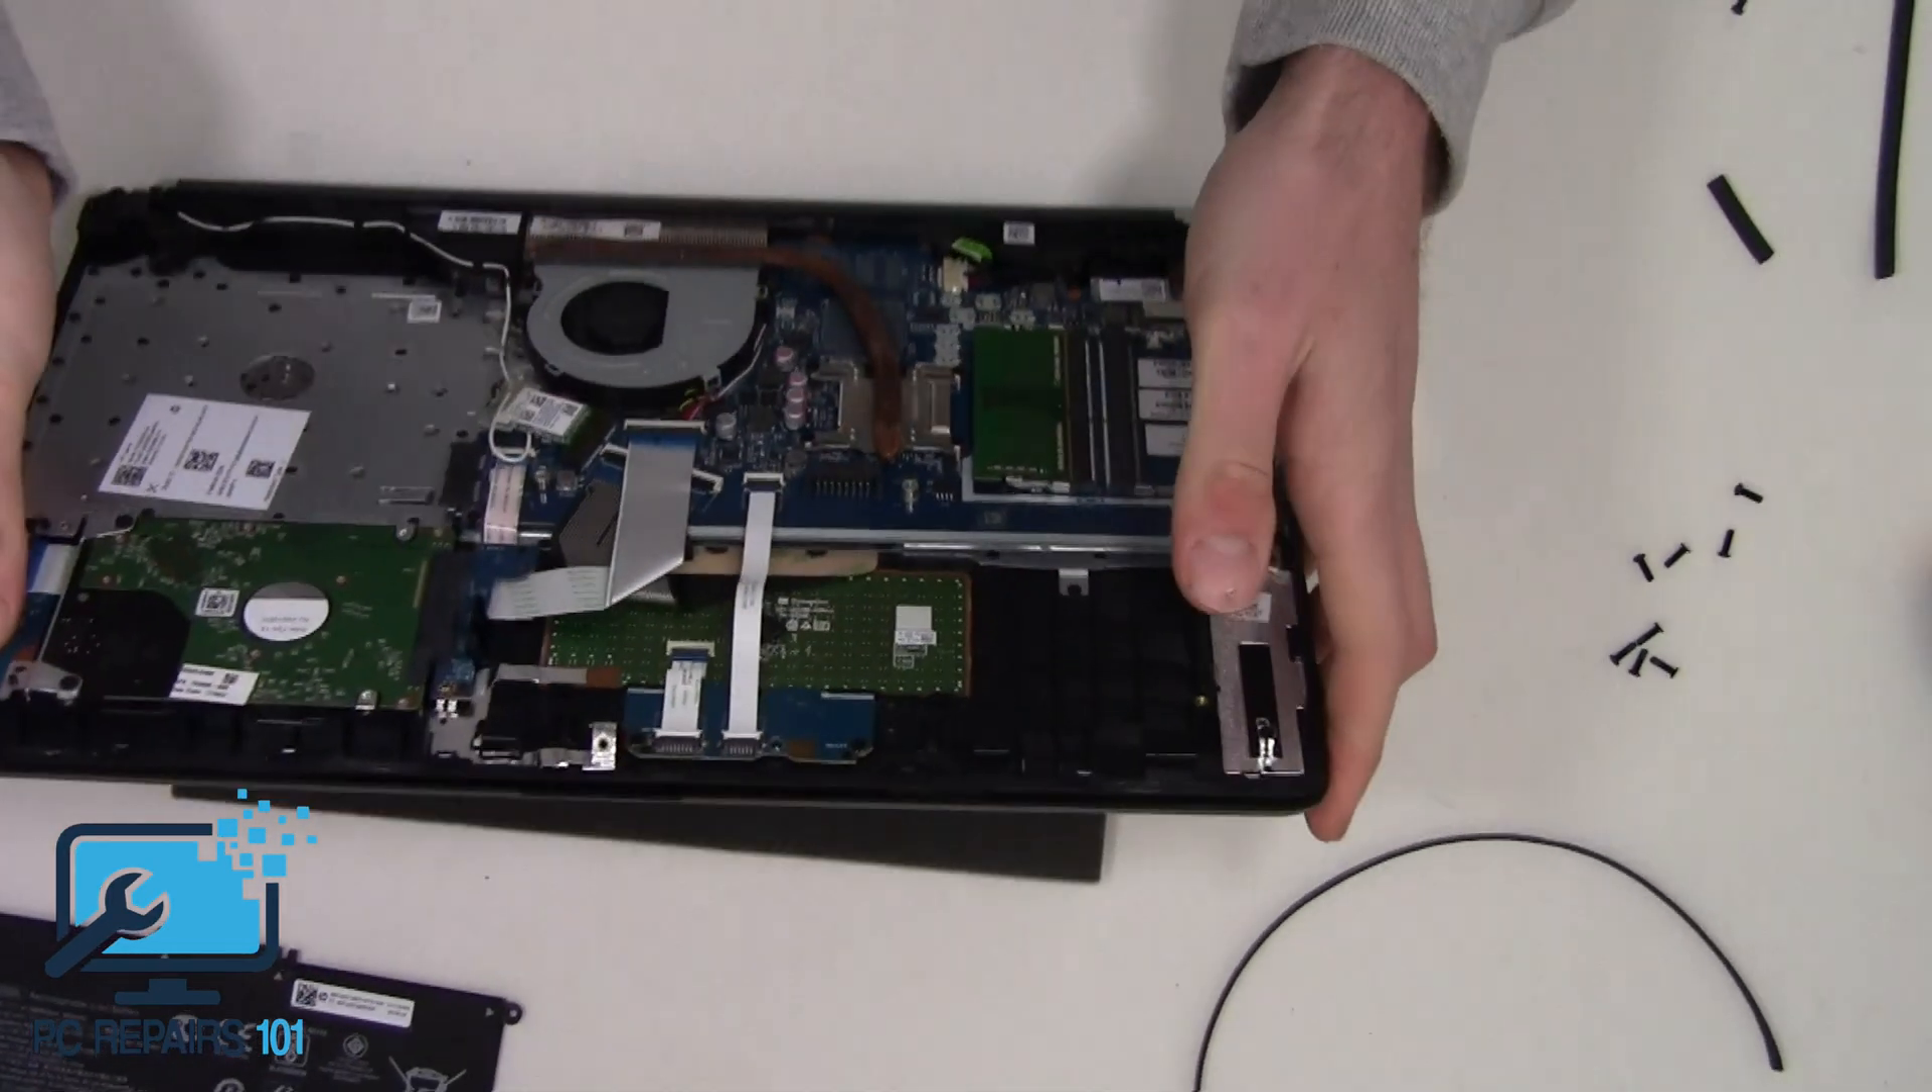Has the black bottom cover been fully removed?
Yes.